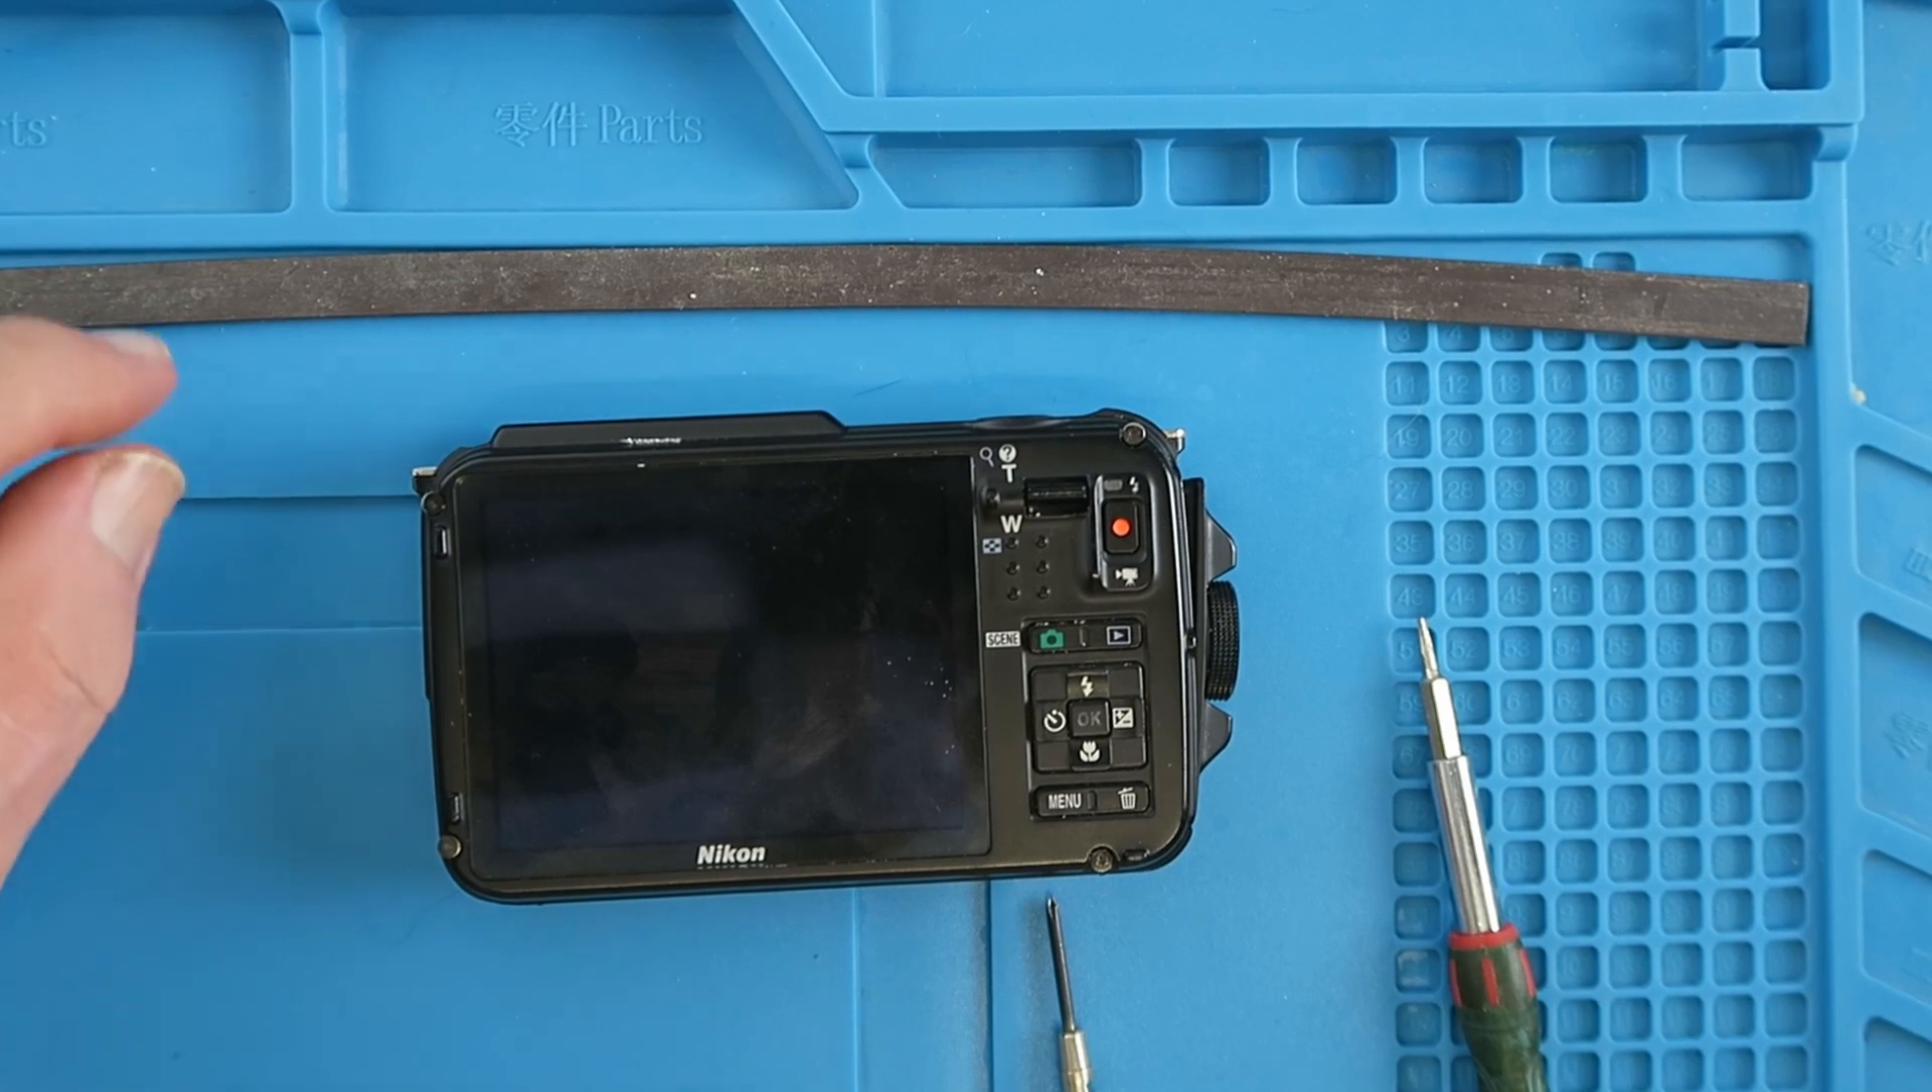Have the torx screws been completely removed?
No.